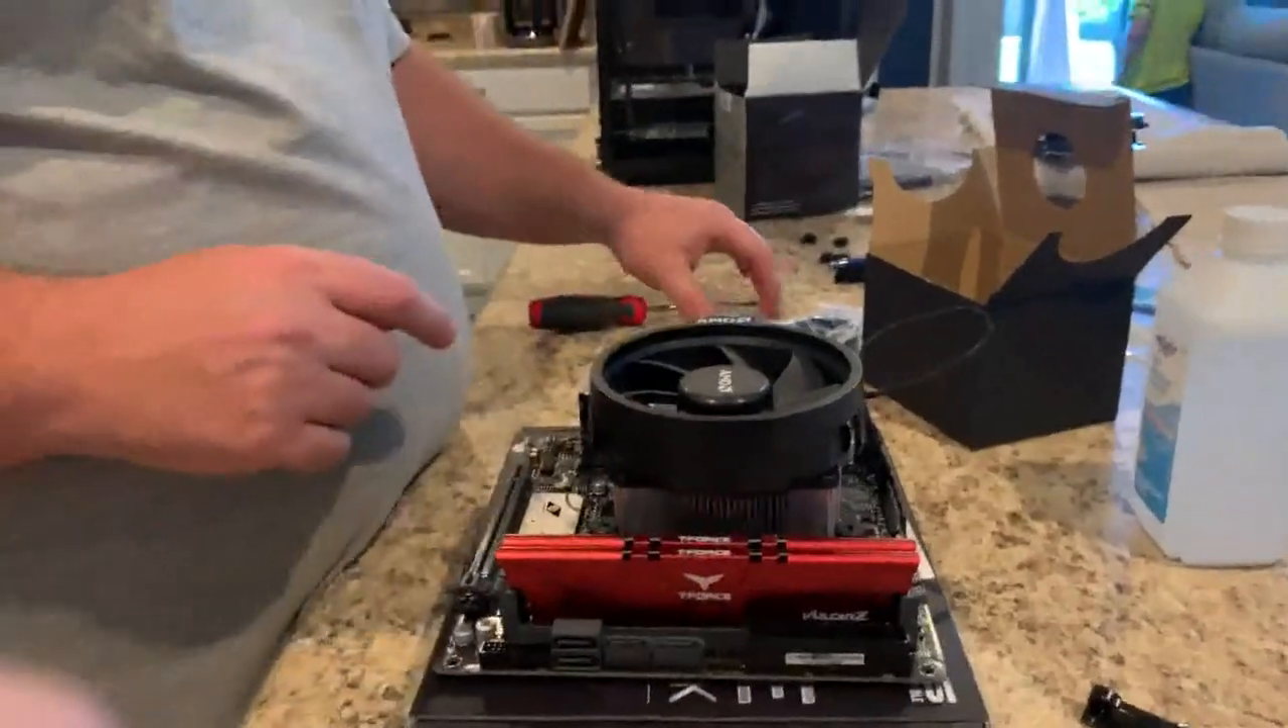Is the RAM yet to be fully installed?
No.